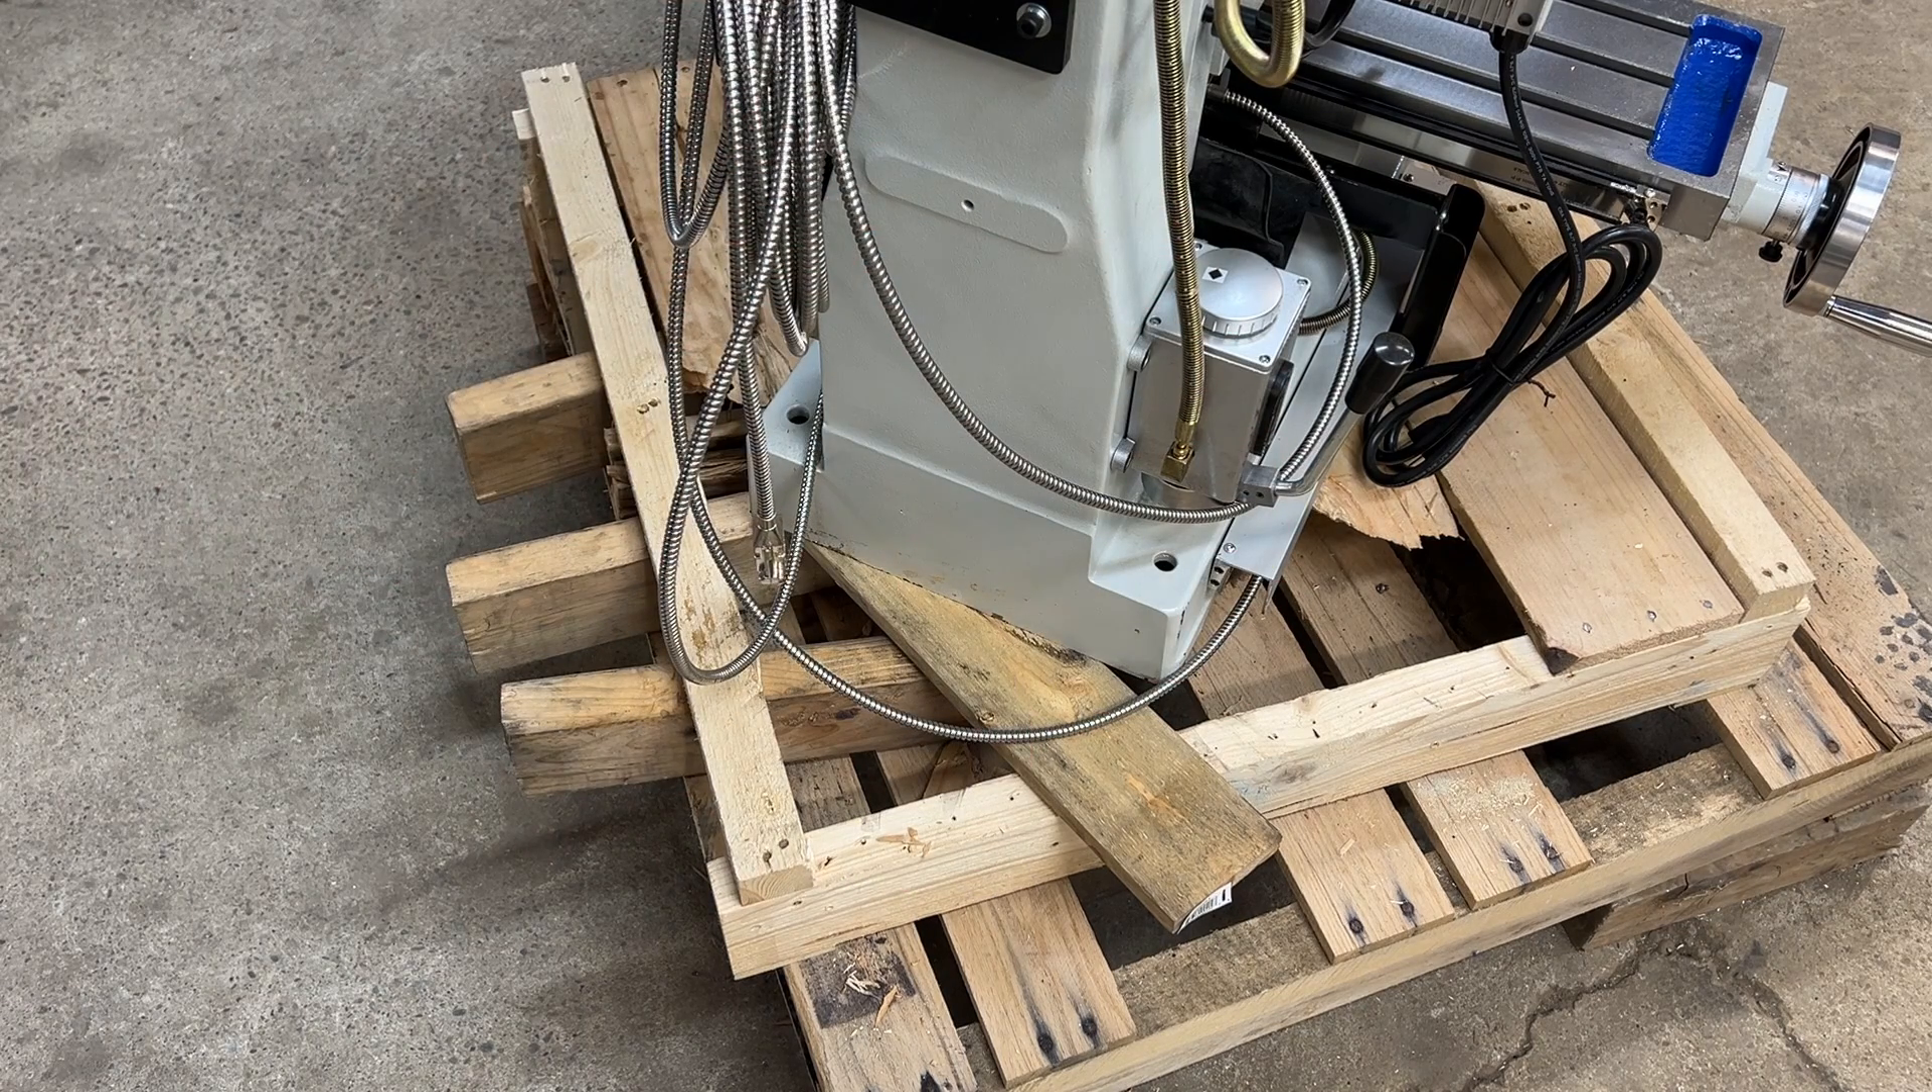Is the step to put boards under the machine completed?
Yes.